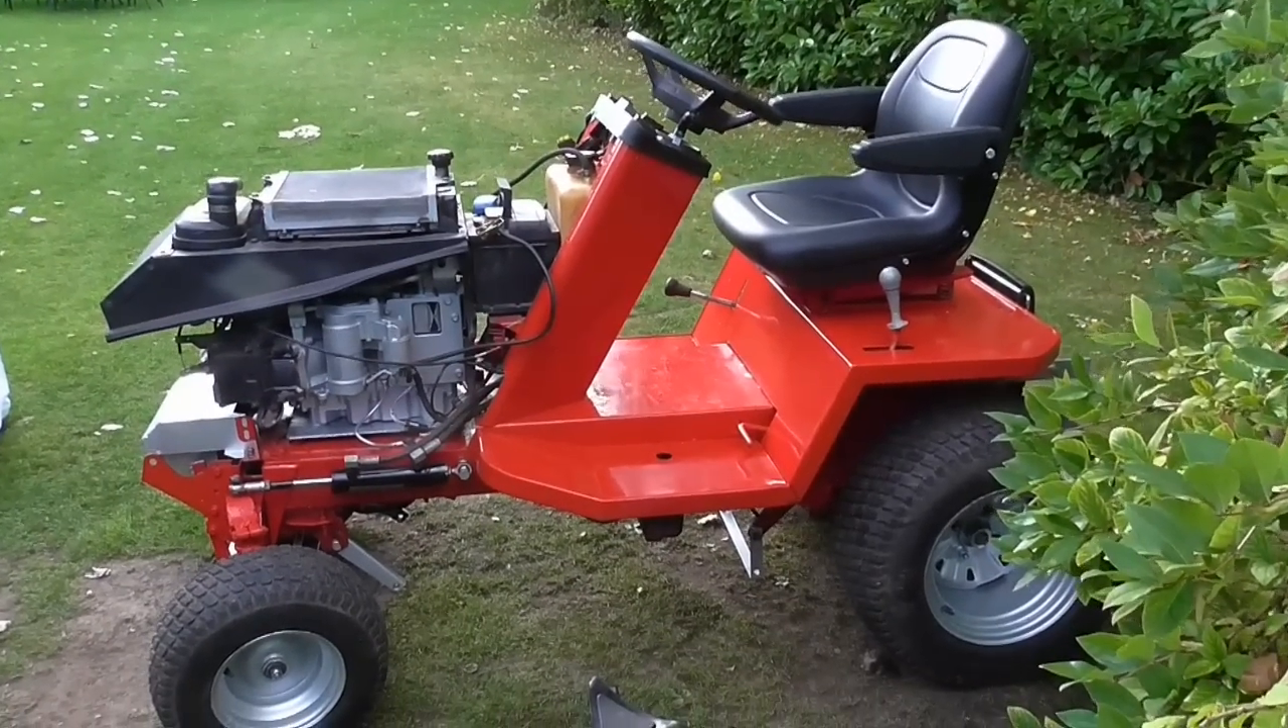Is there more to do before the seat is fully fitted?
No.